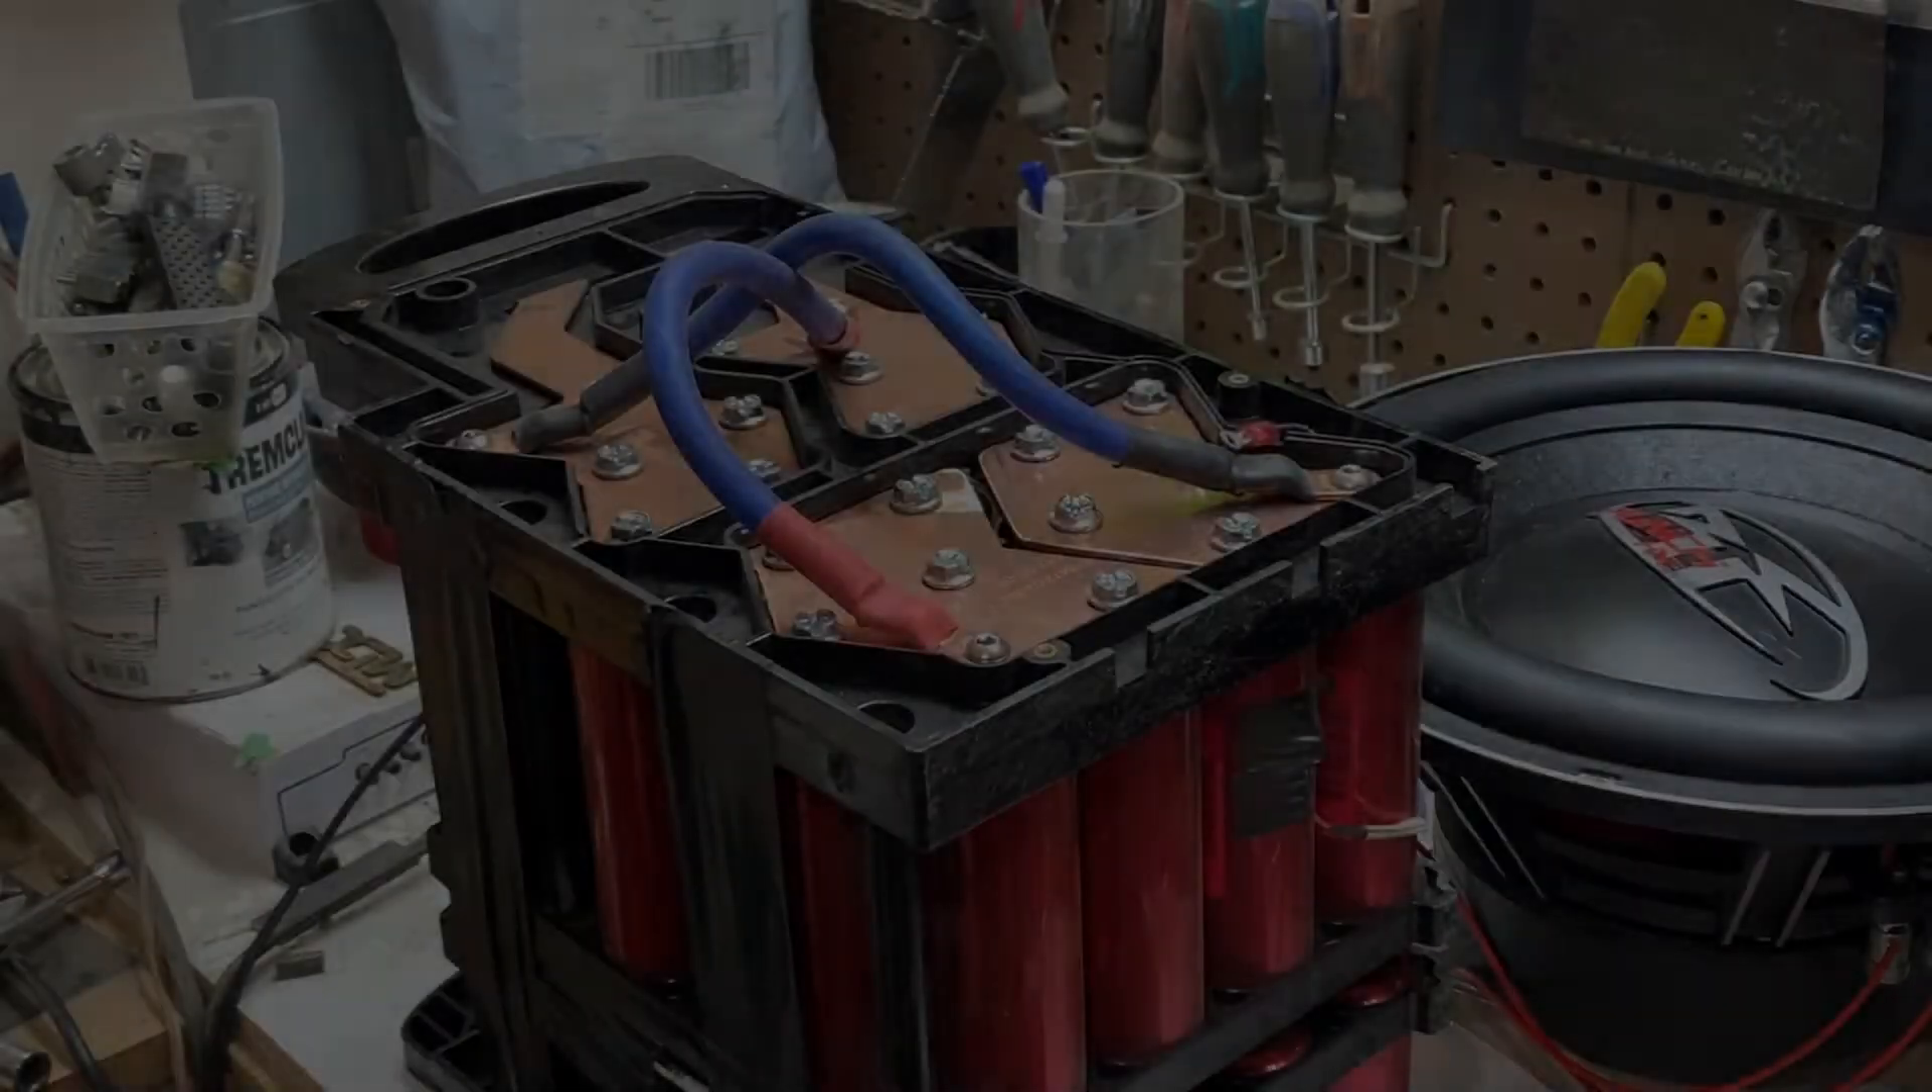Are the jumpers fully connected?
Yes.